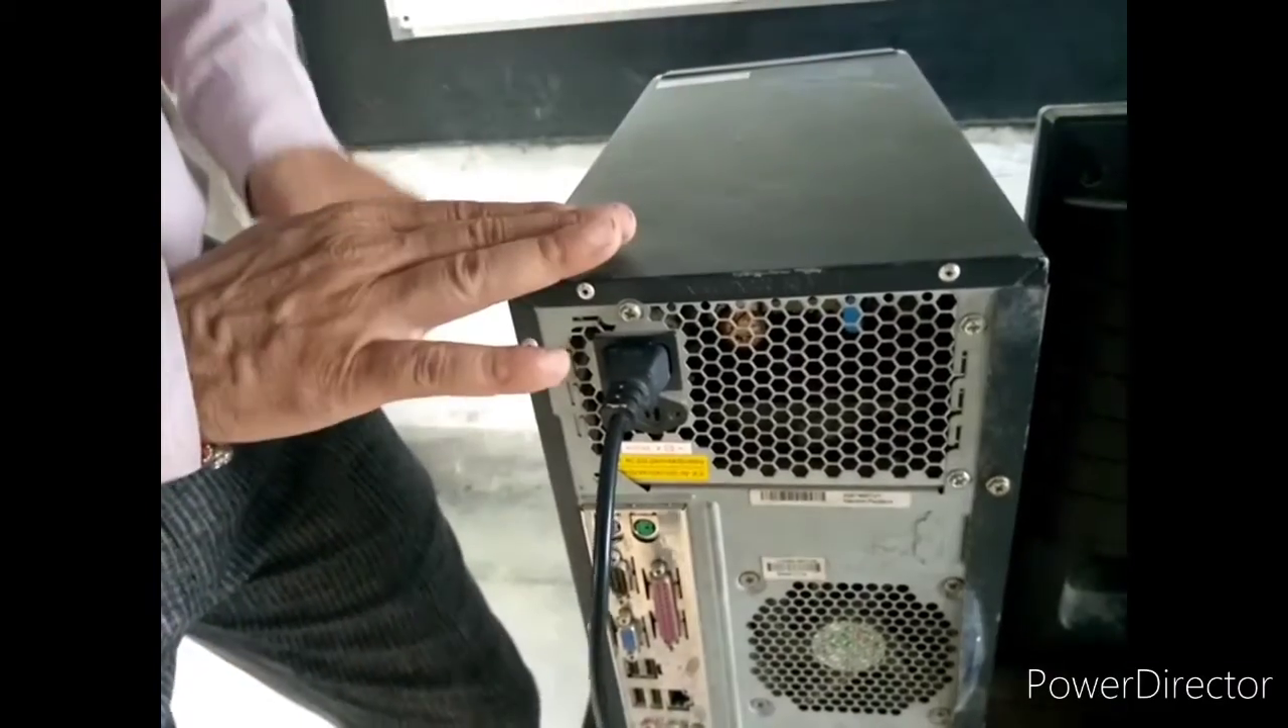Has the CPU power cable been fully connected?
Yes.